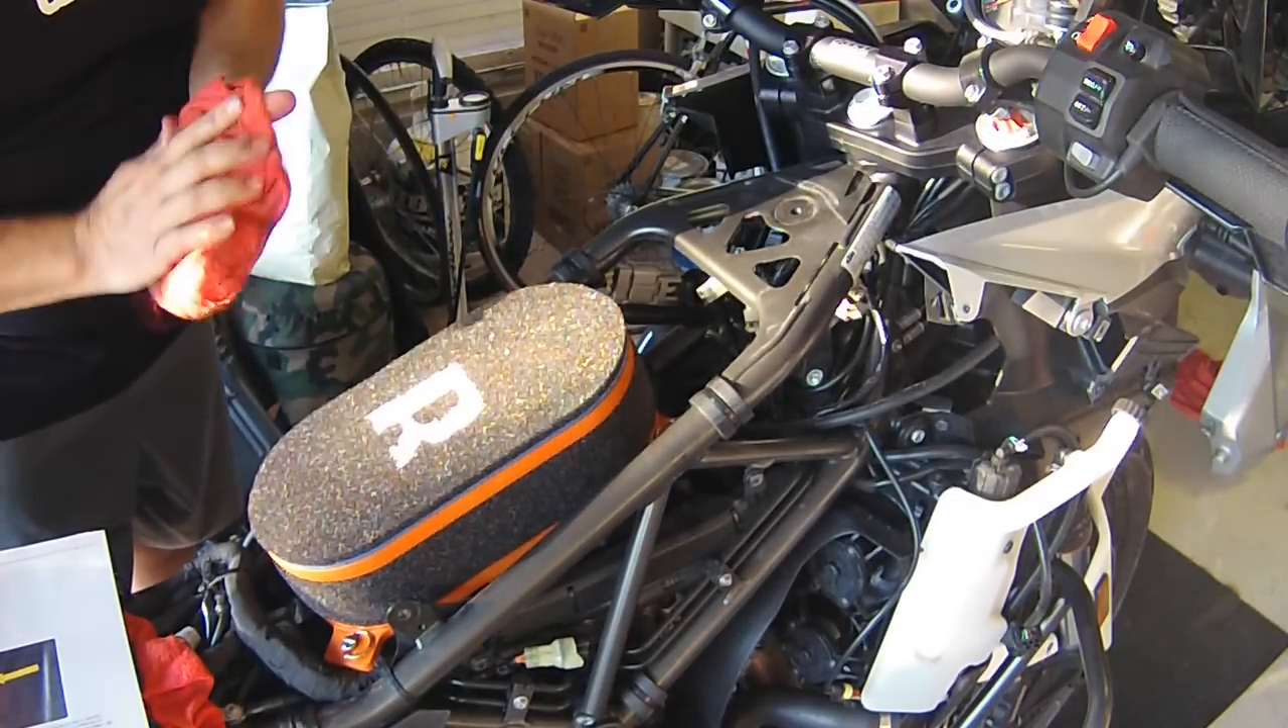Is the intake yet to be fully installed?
No.